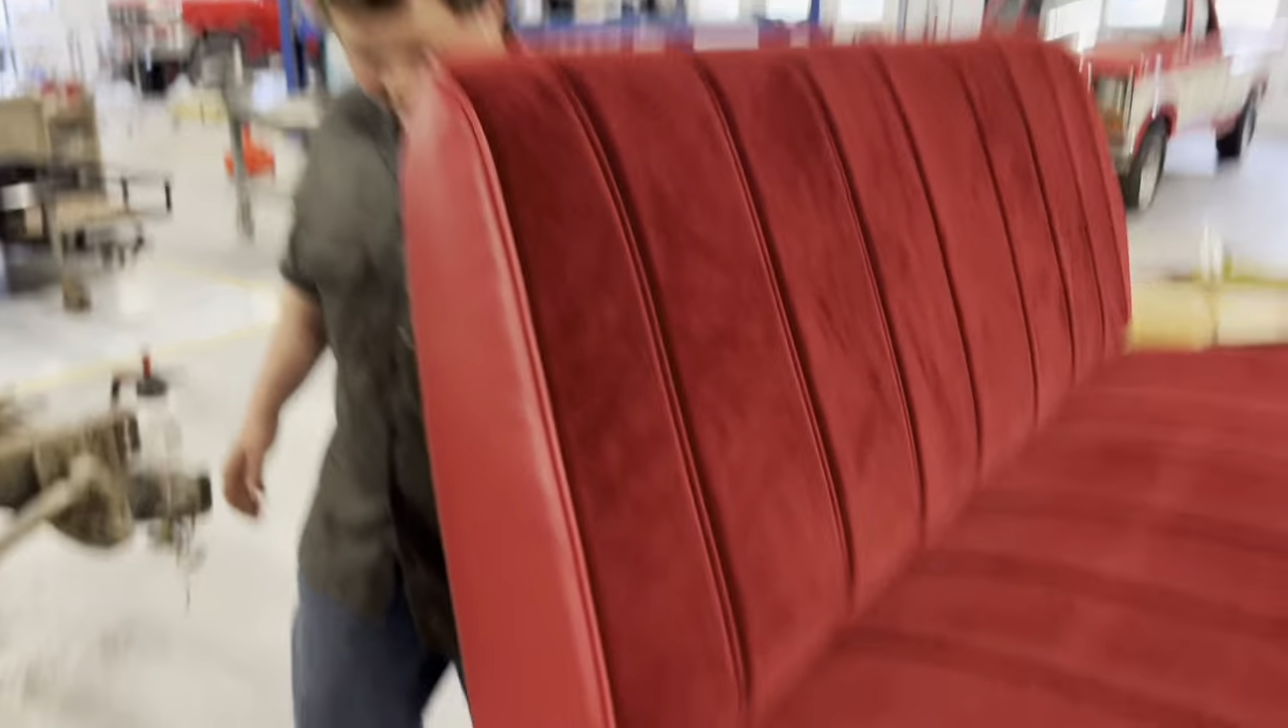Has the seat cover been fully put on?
Yes.